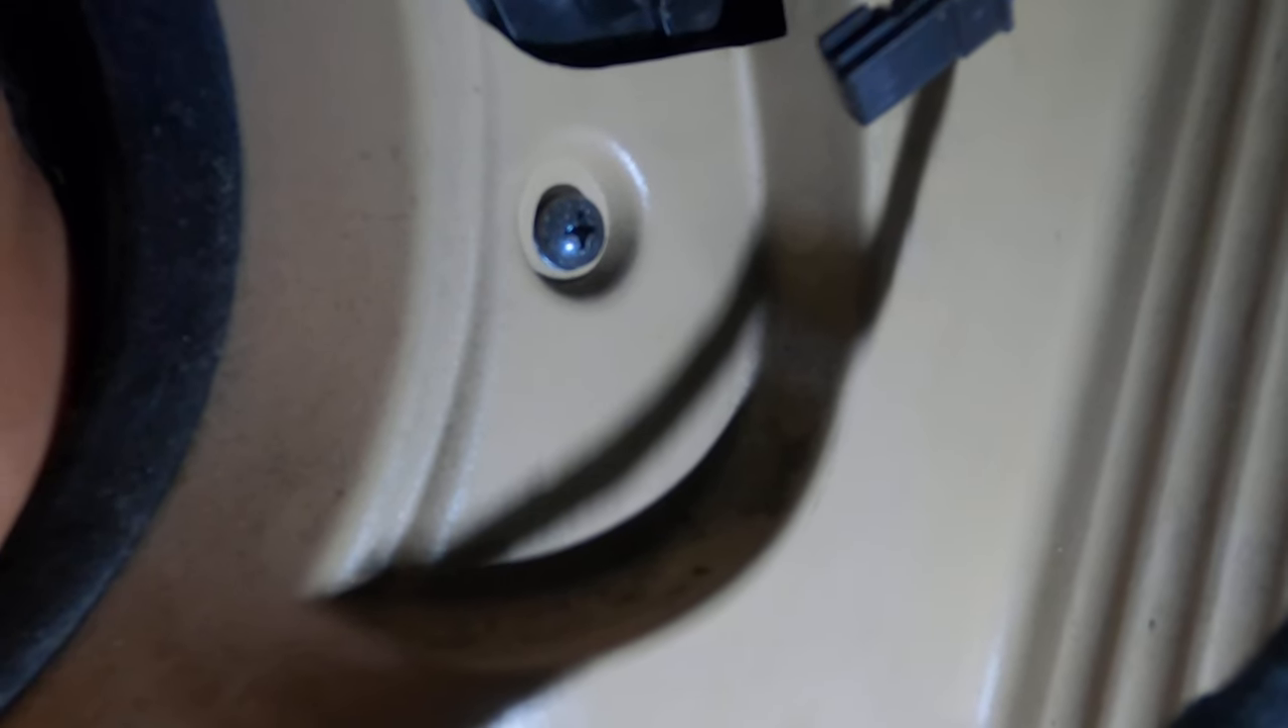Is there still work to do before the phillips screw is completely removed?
Yes.